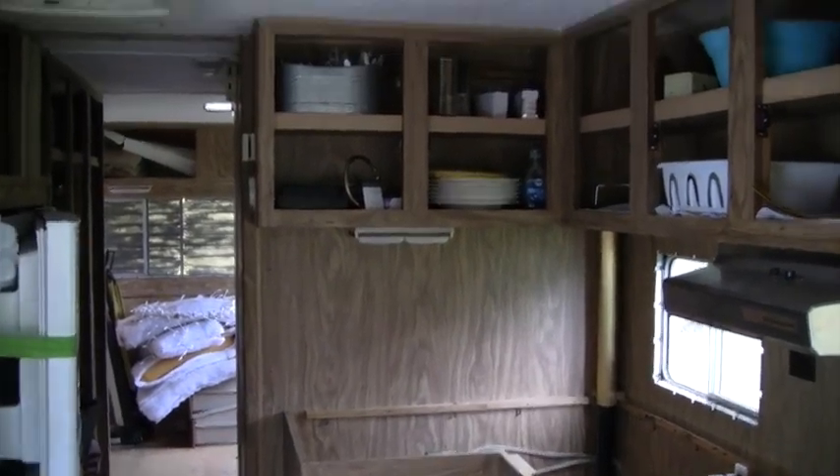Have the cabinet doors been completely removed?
Yes.